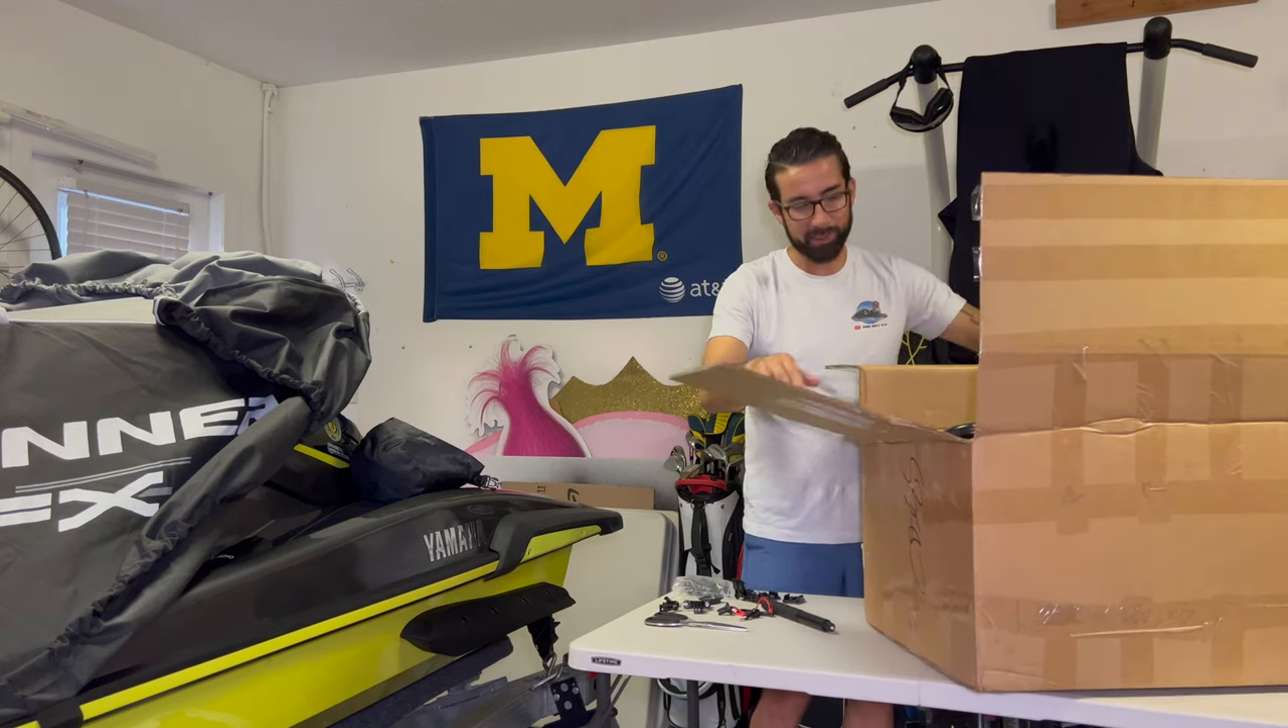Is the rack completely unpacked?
No.